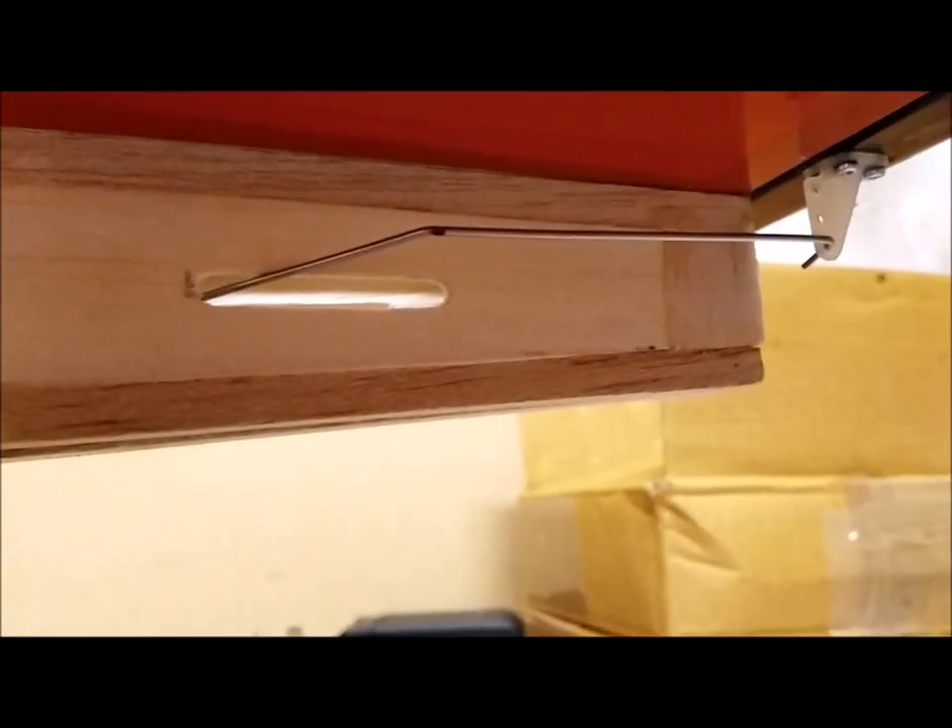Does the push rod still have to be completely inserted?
No.